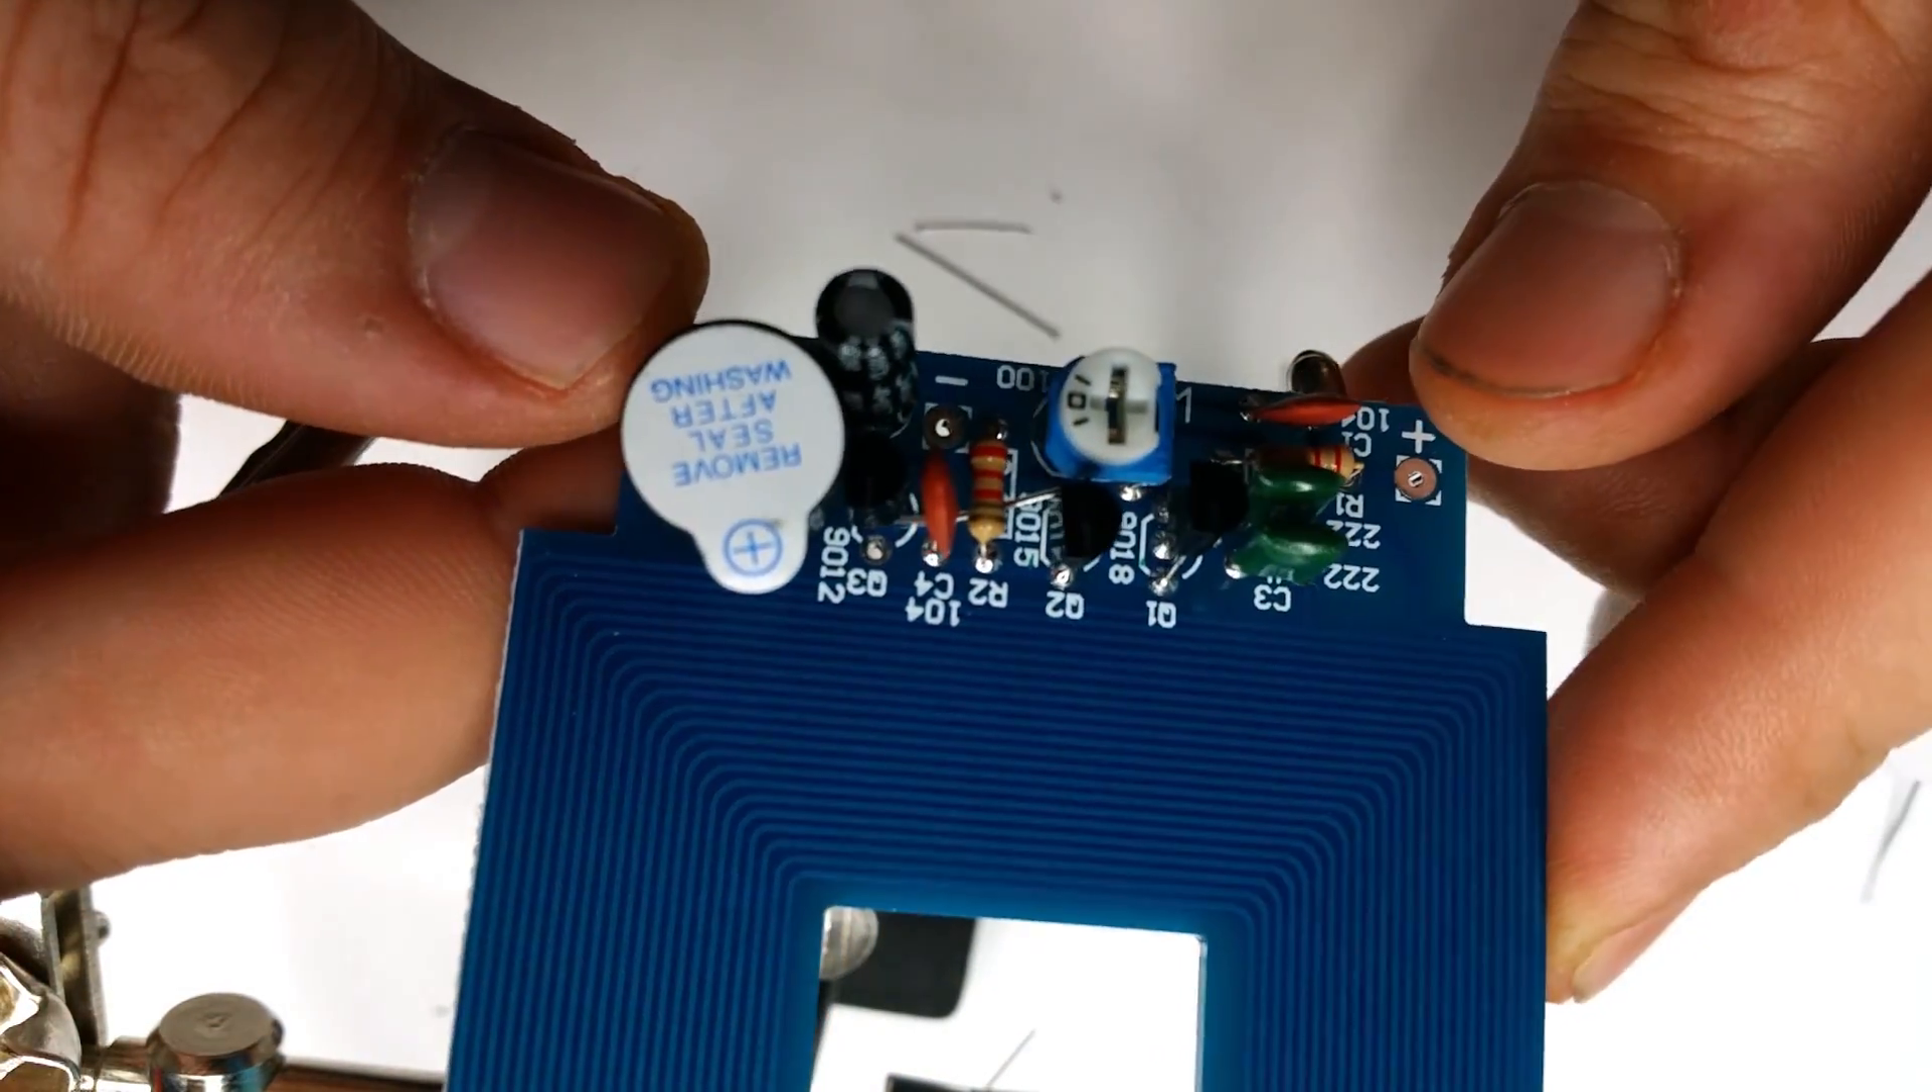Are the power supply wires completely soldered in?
No.